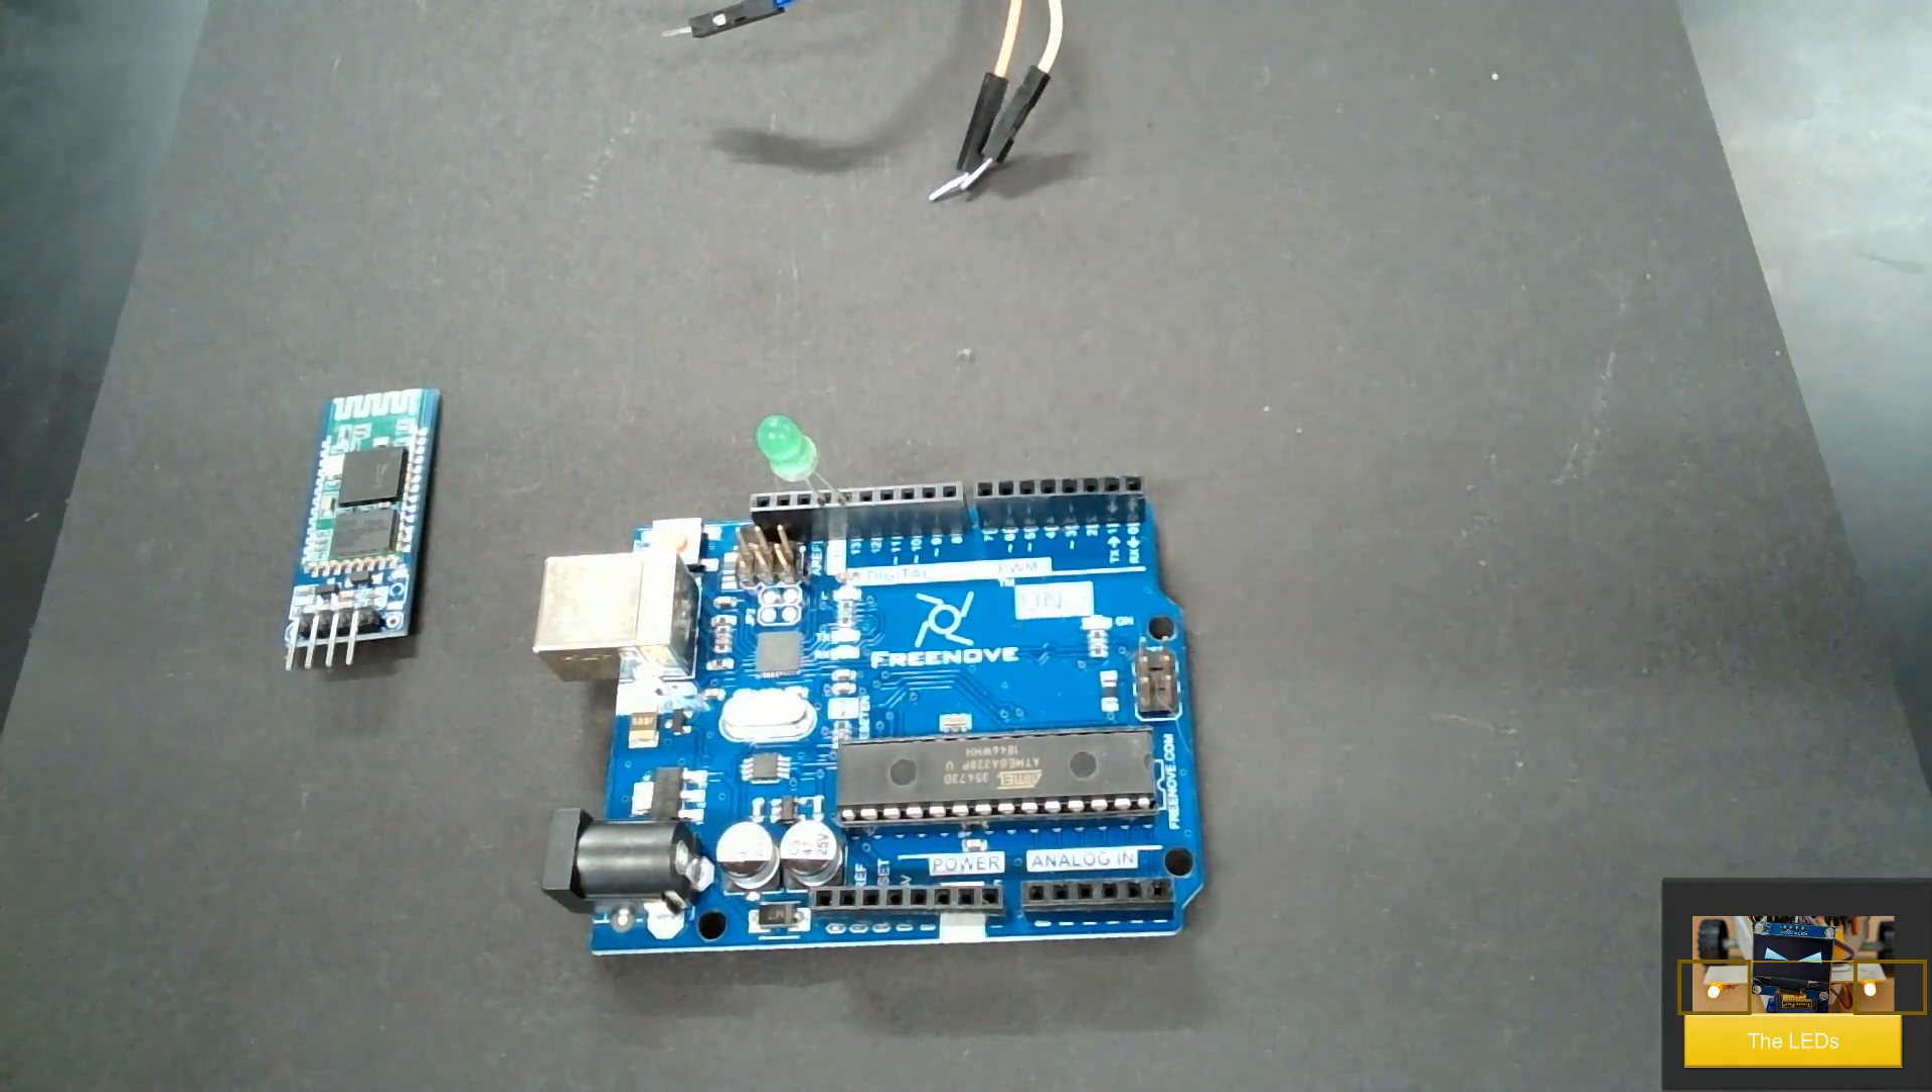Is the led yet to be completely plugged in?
No.